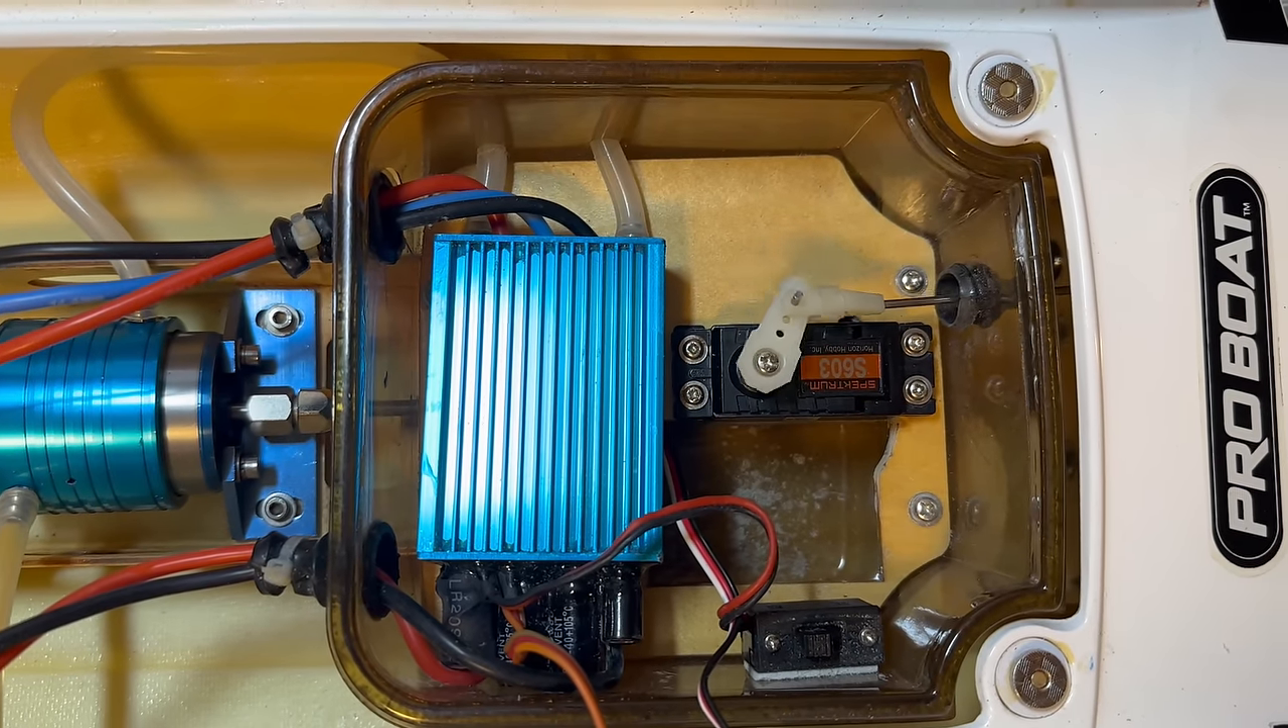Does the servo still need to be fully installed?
No.